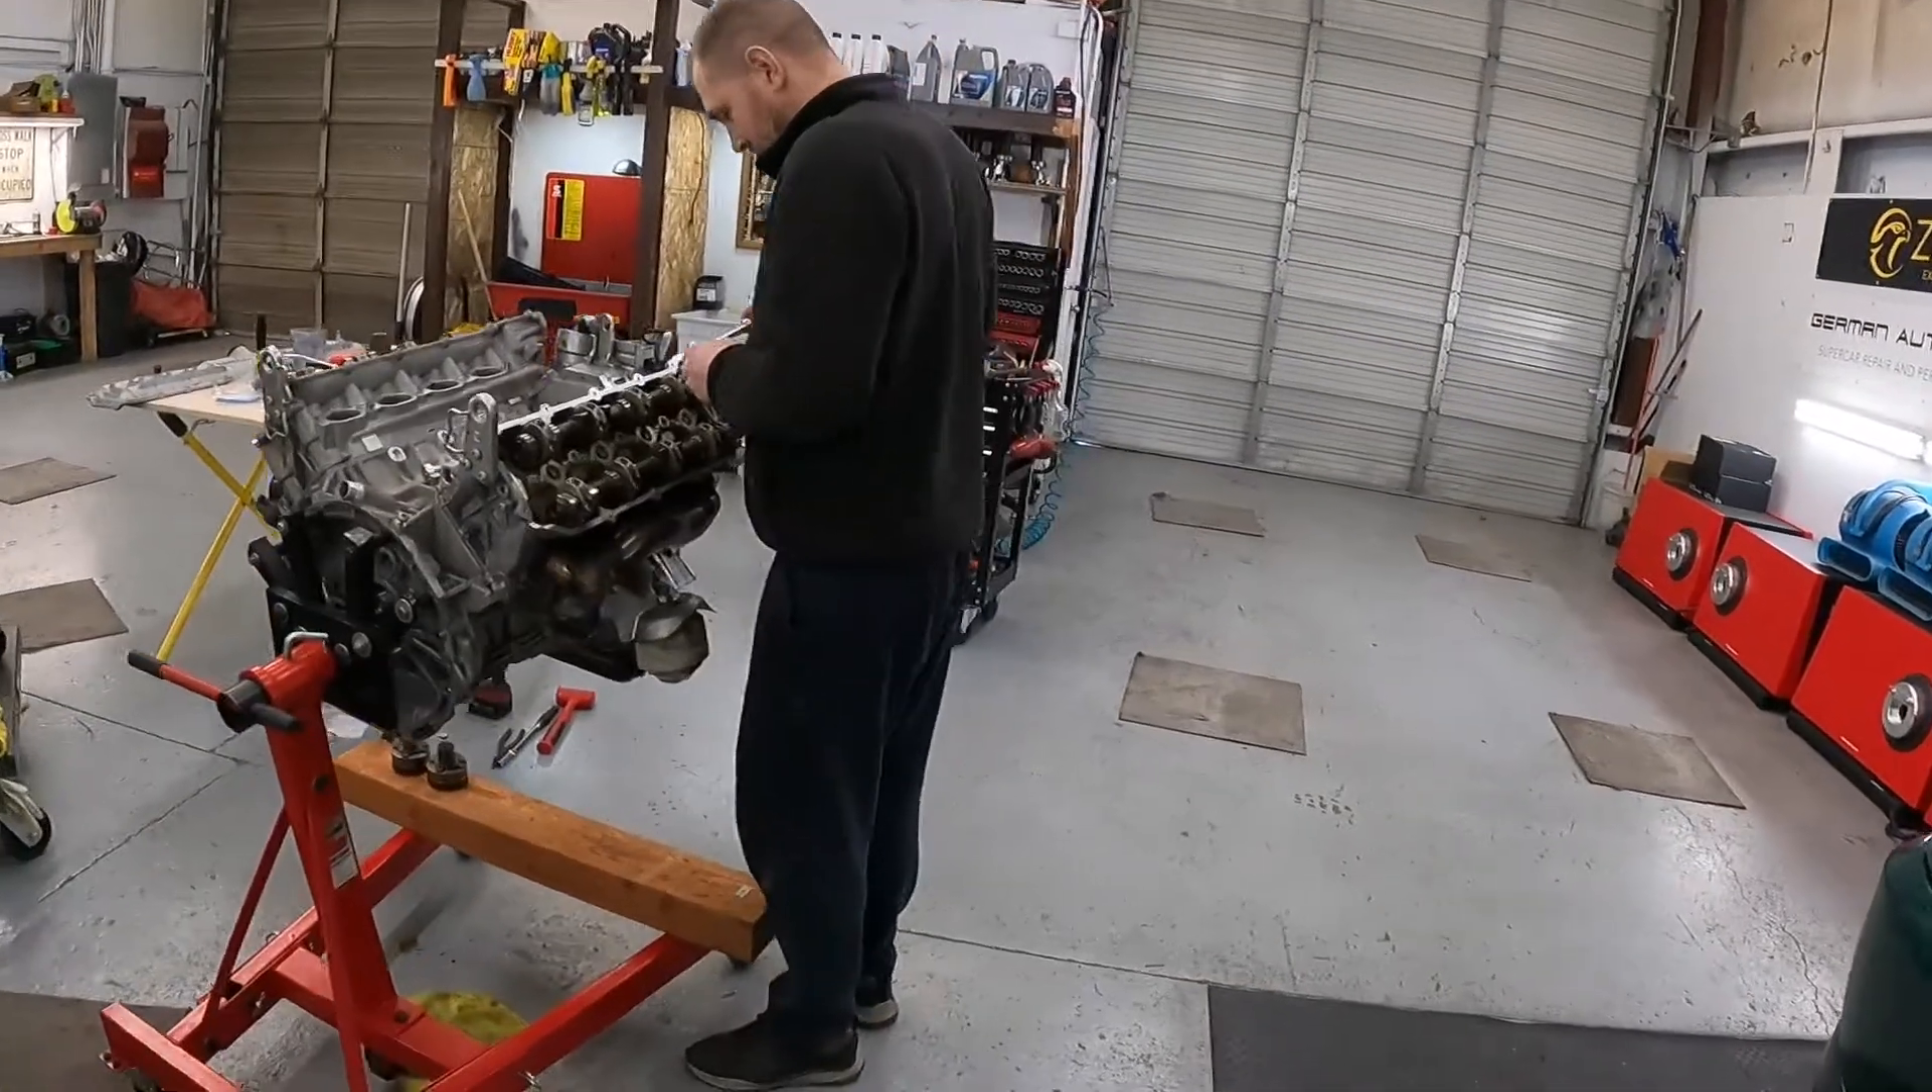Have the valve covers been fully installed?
No.